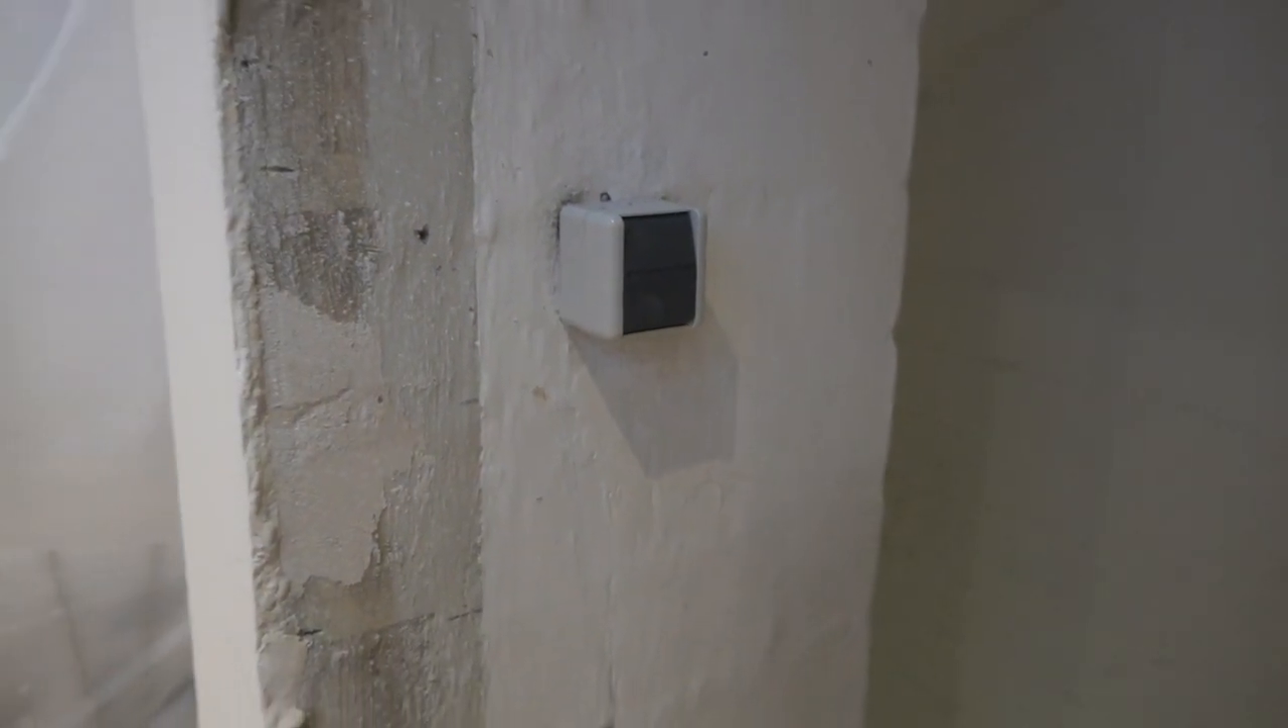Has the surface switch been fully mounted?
Yes.